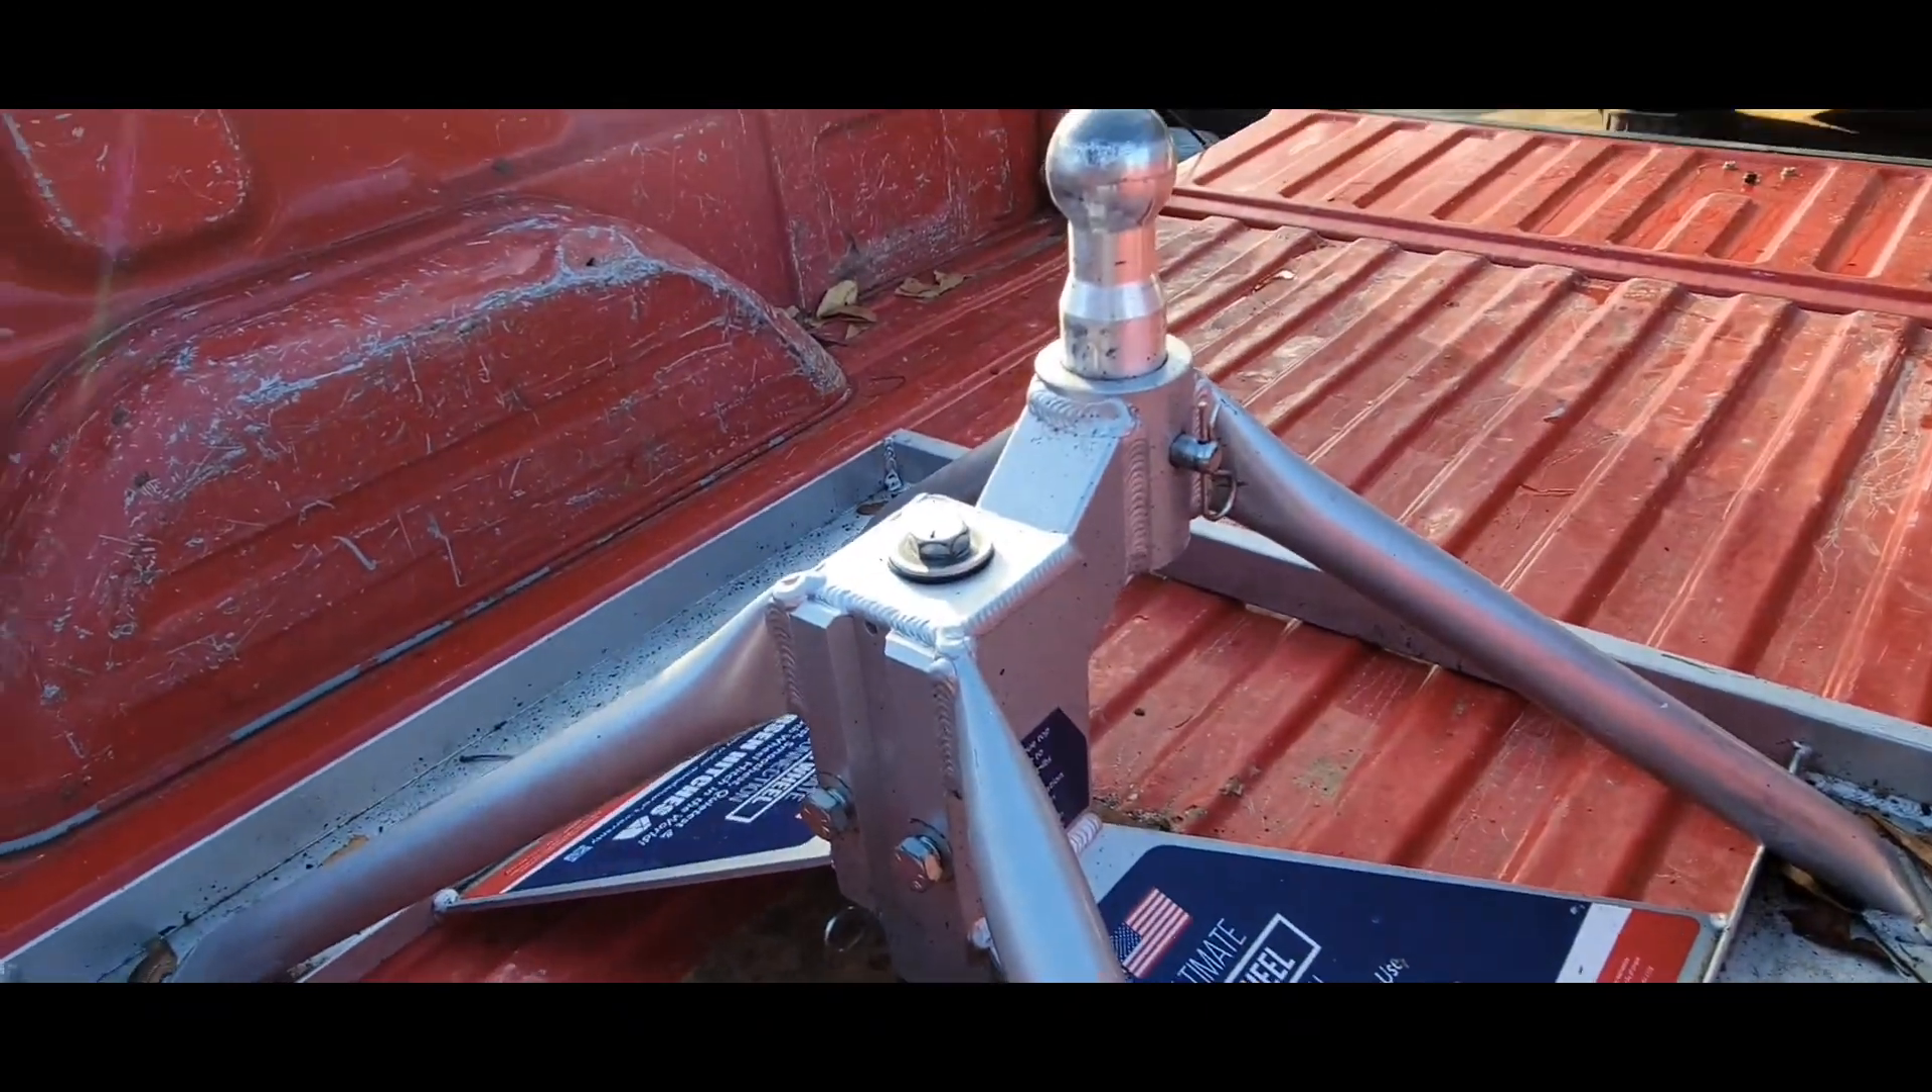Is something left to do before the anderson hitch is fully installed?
No.